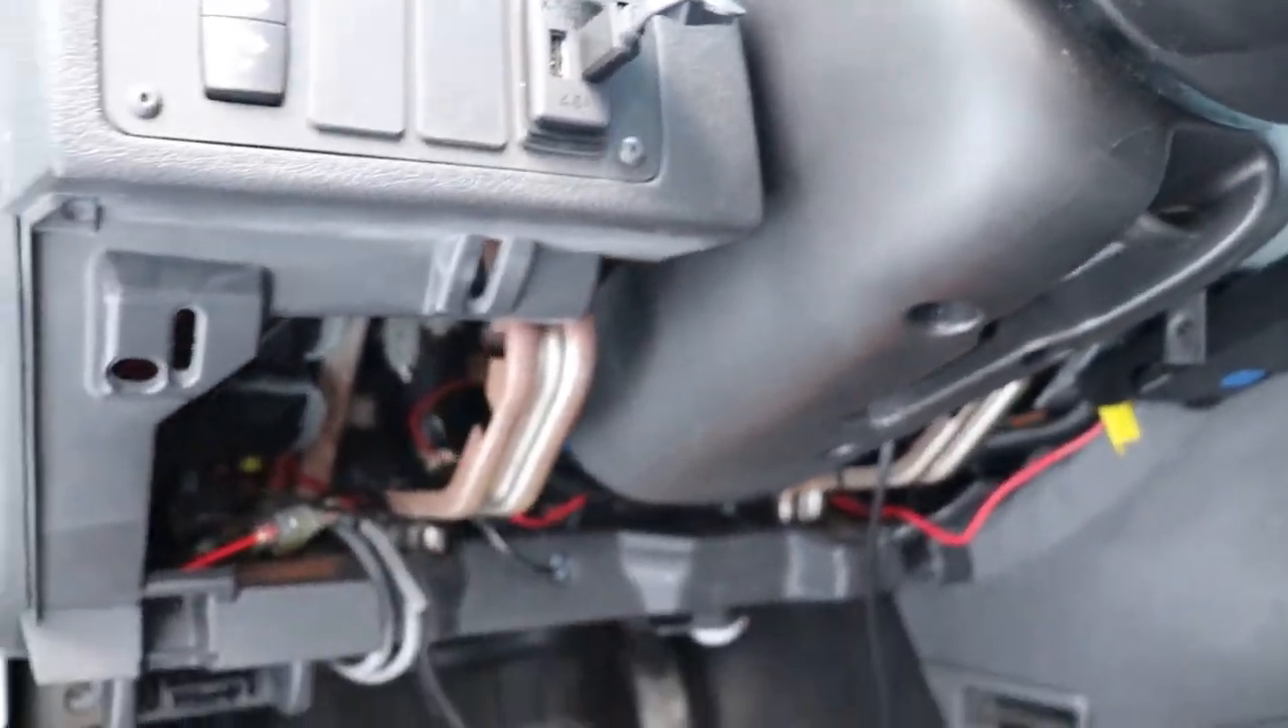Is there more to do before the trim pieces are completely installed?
Yes.